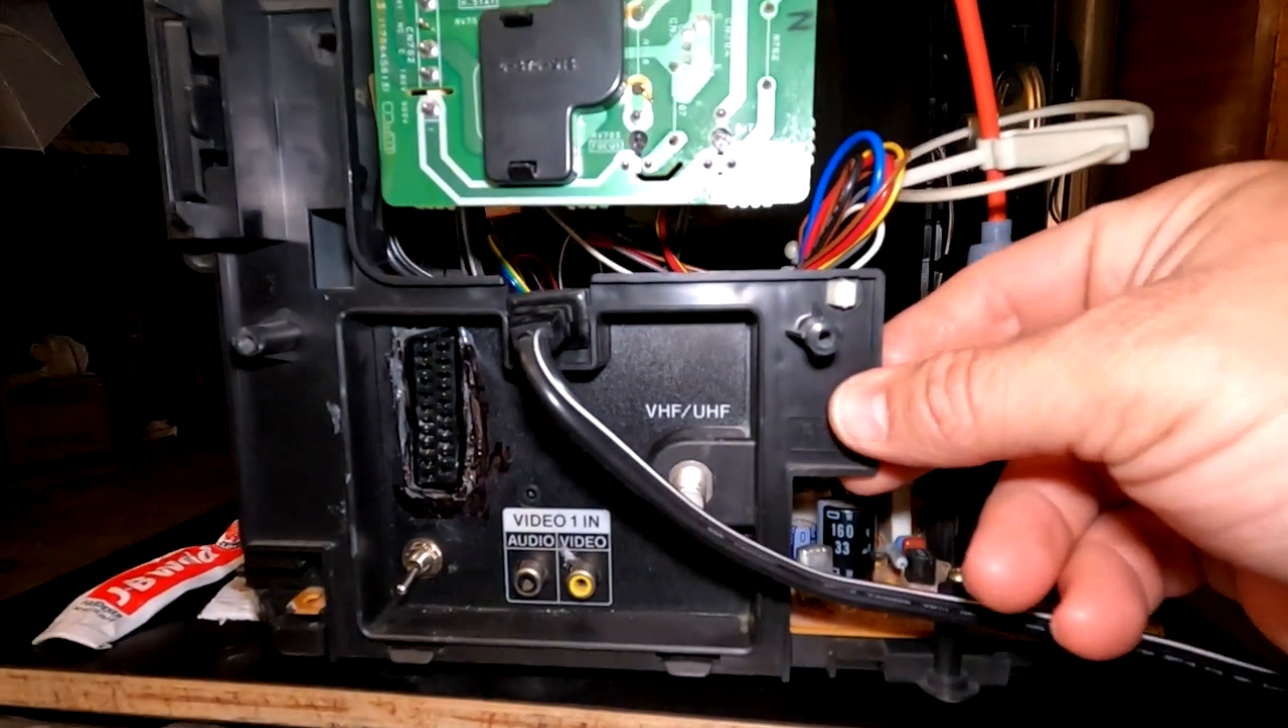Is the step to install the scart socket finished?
Yes.